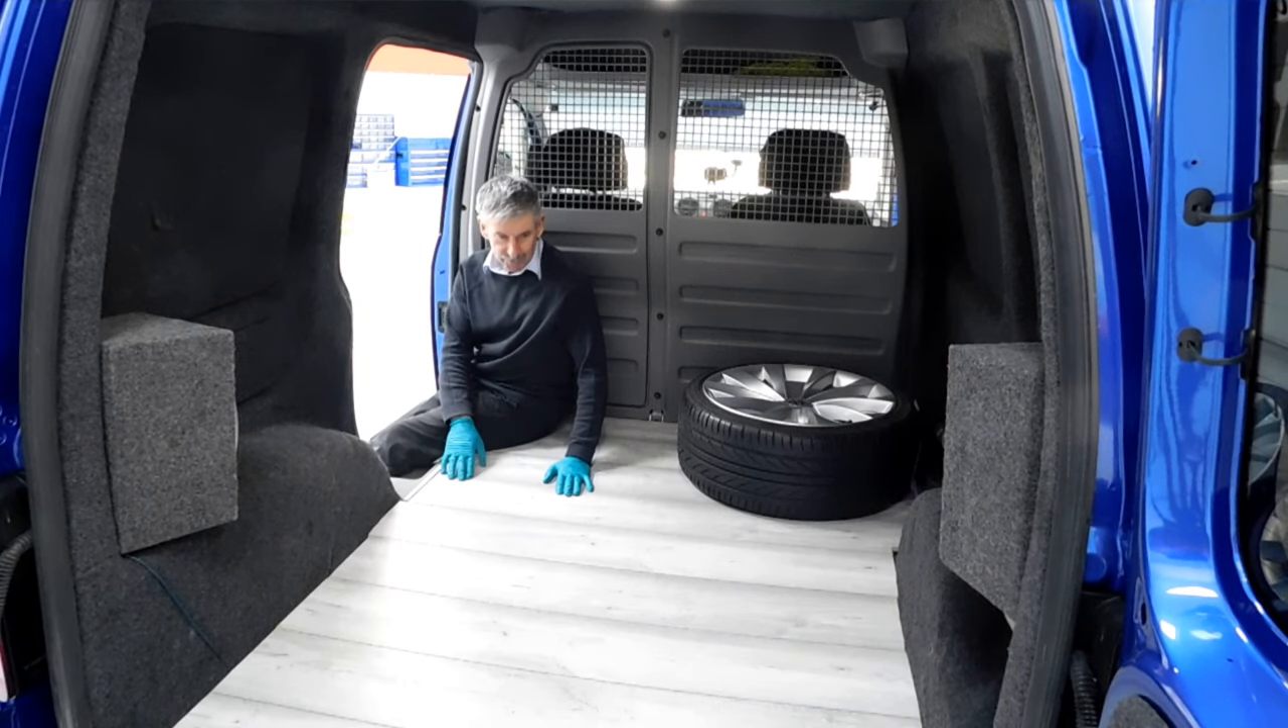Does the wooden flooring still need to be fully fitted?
No.